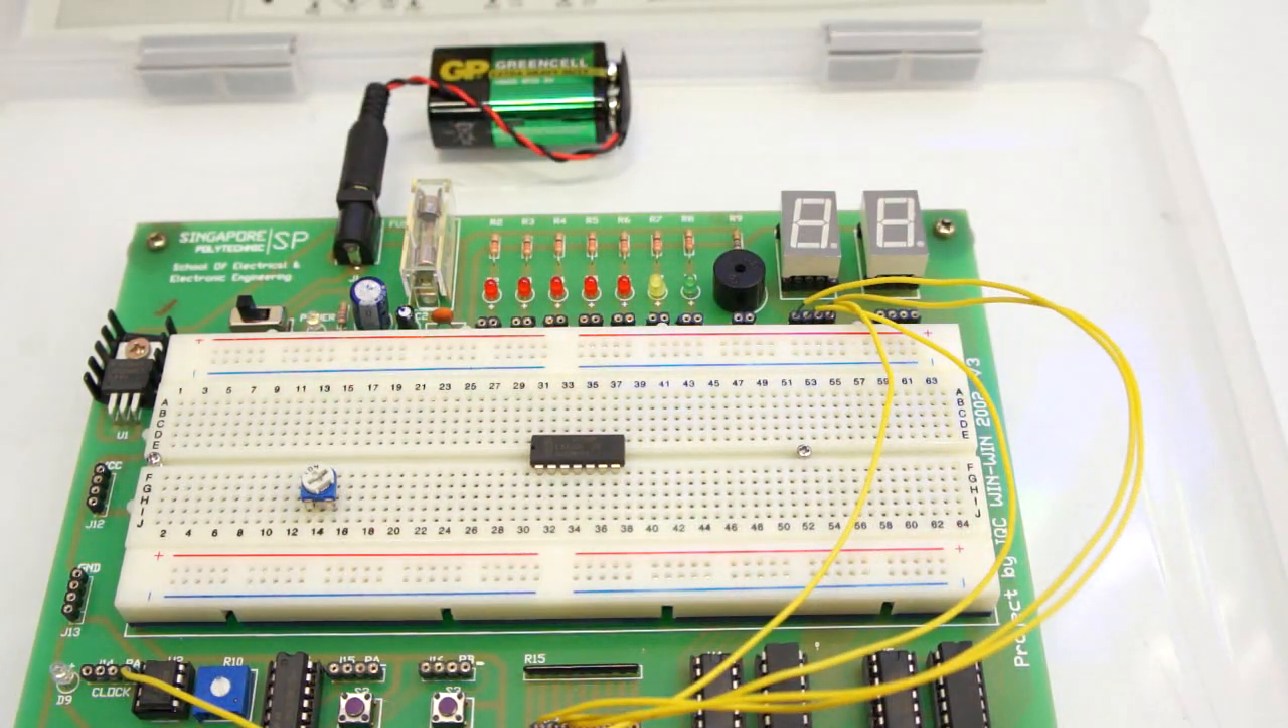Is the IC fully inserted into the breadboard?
Yes.